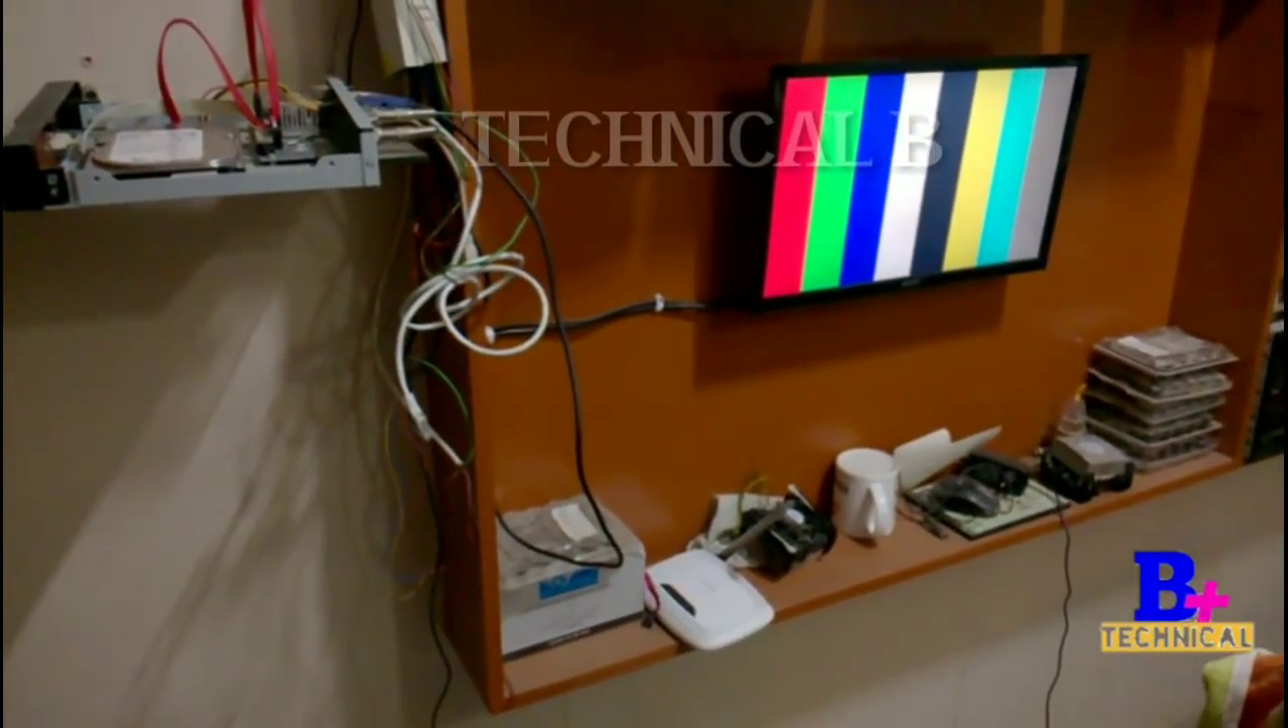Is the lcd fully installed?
Yes.